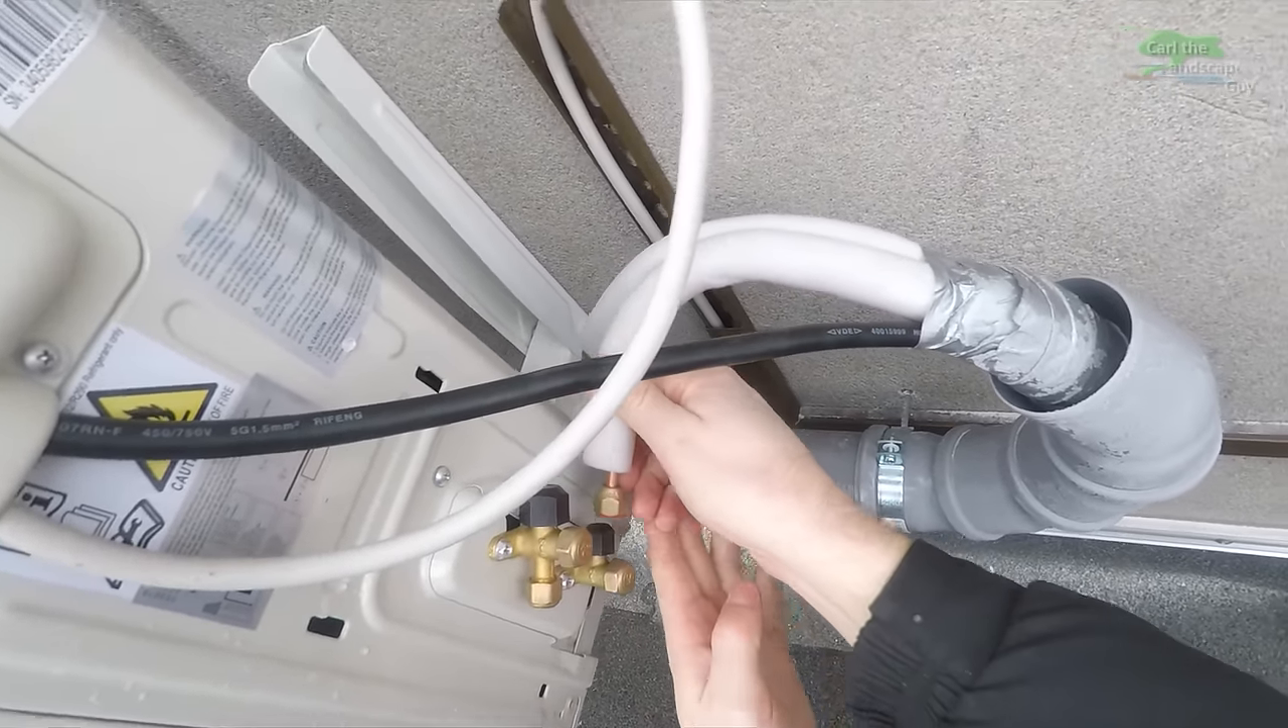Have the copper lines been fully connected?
No.